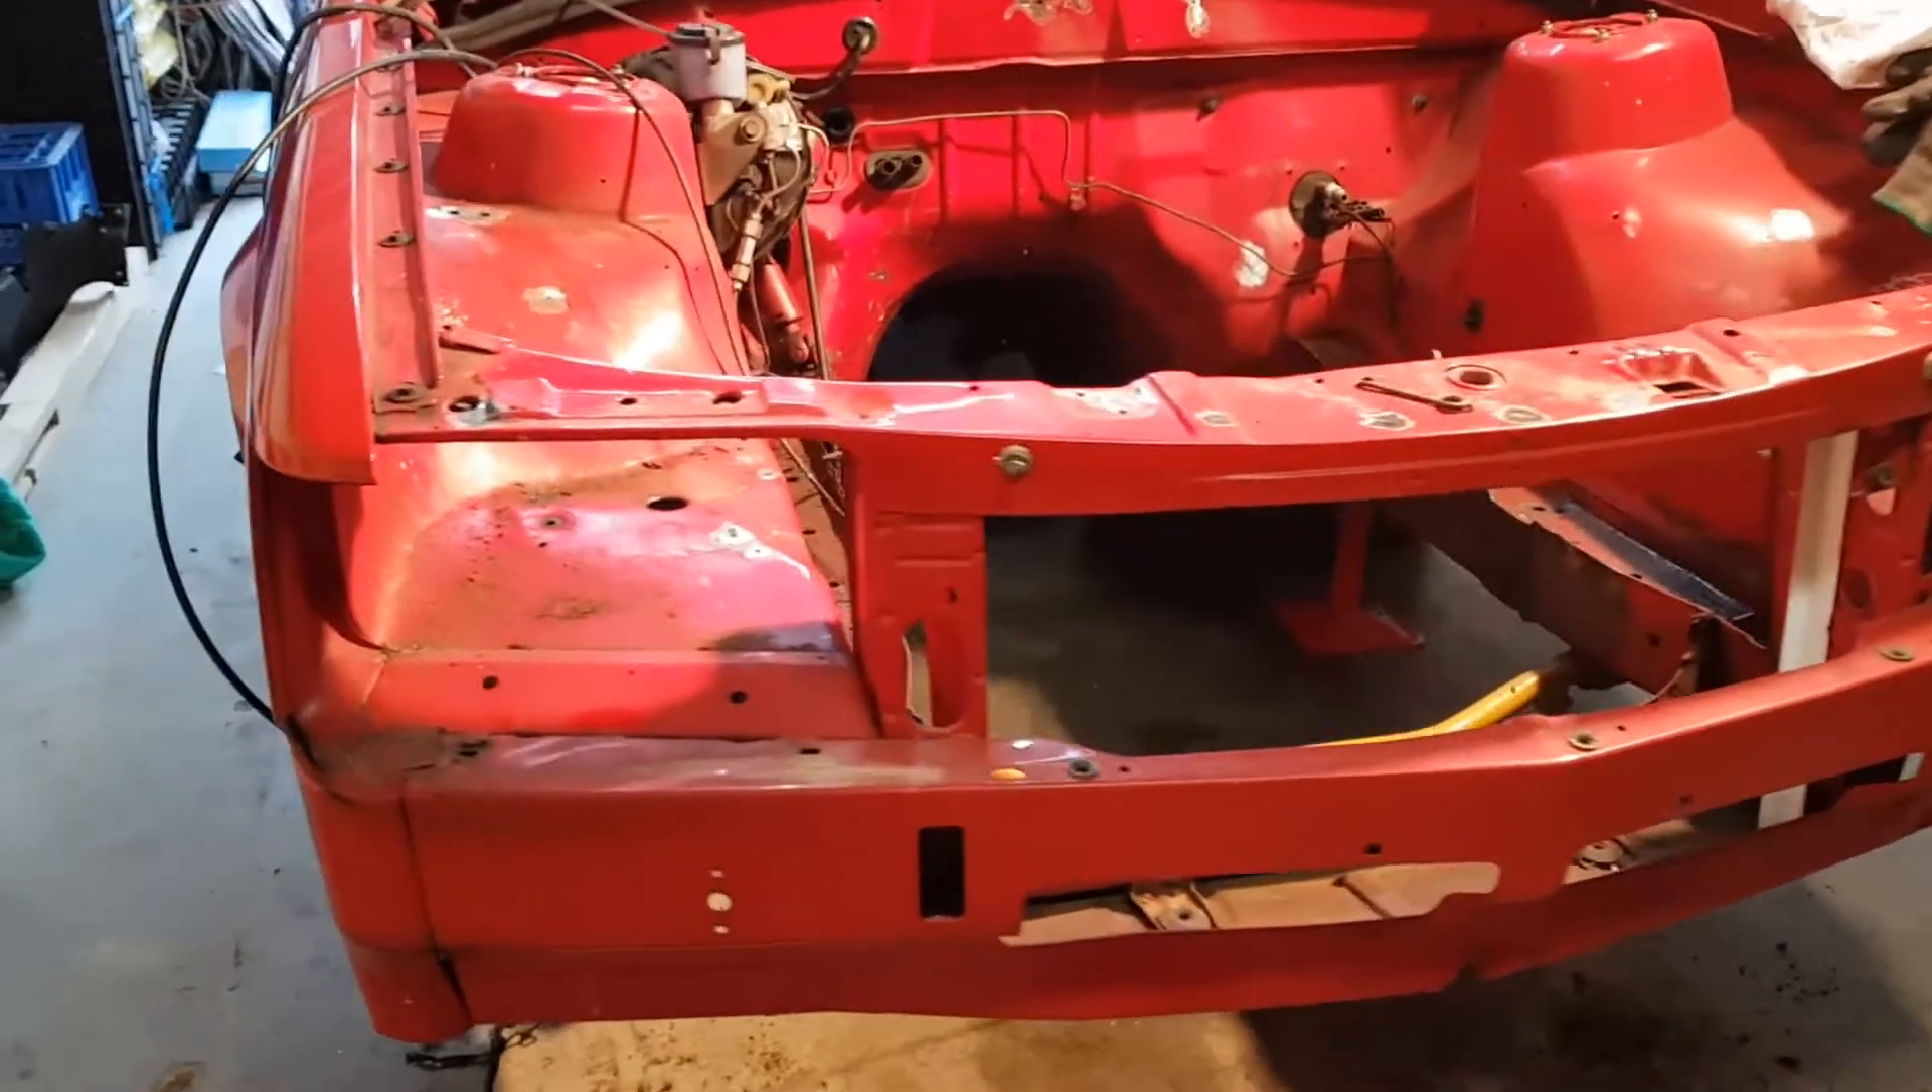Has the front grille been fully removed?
Yes.